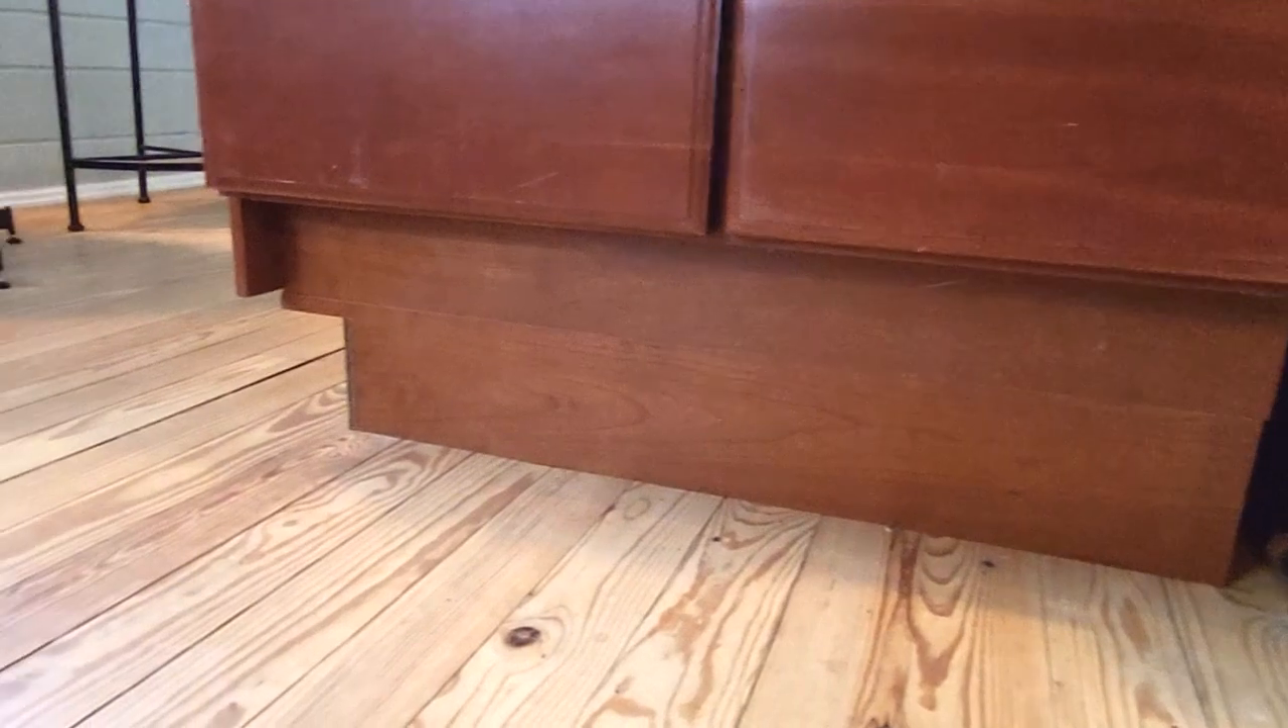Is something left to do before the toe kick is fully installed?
No.